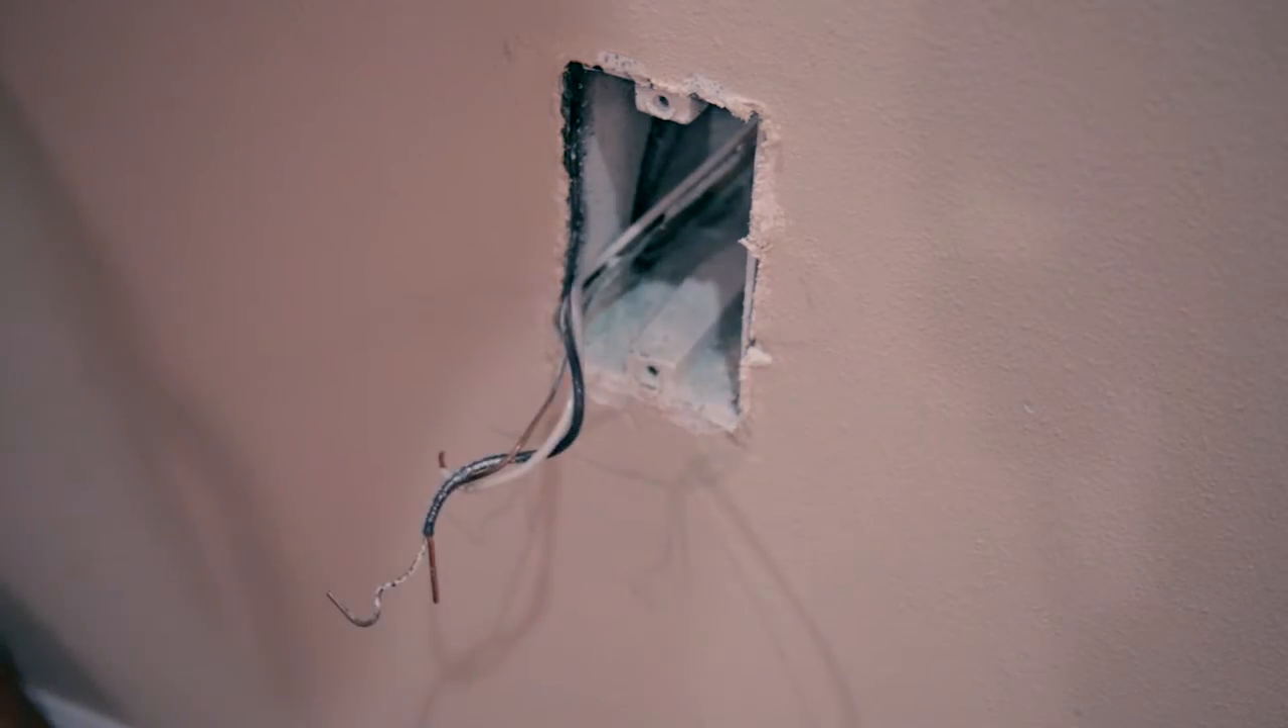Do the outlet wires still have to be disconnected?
No.